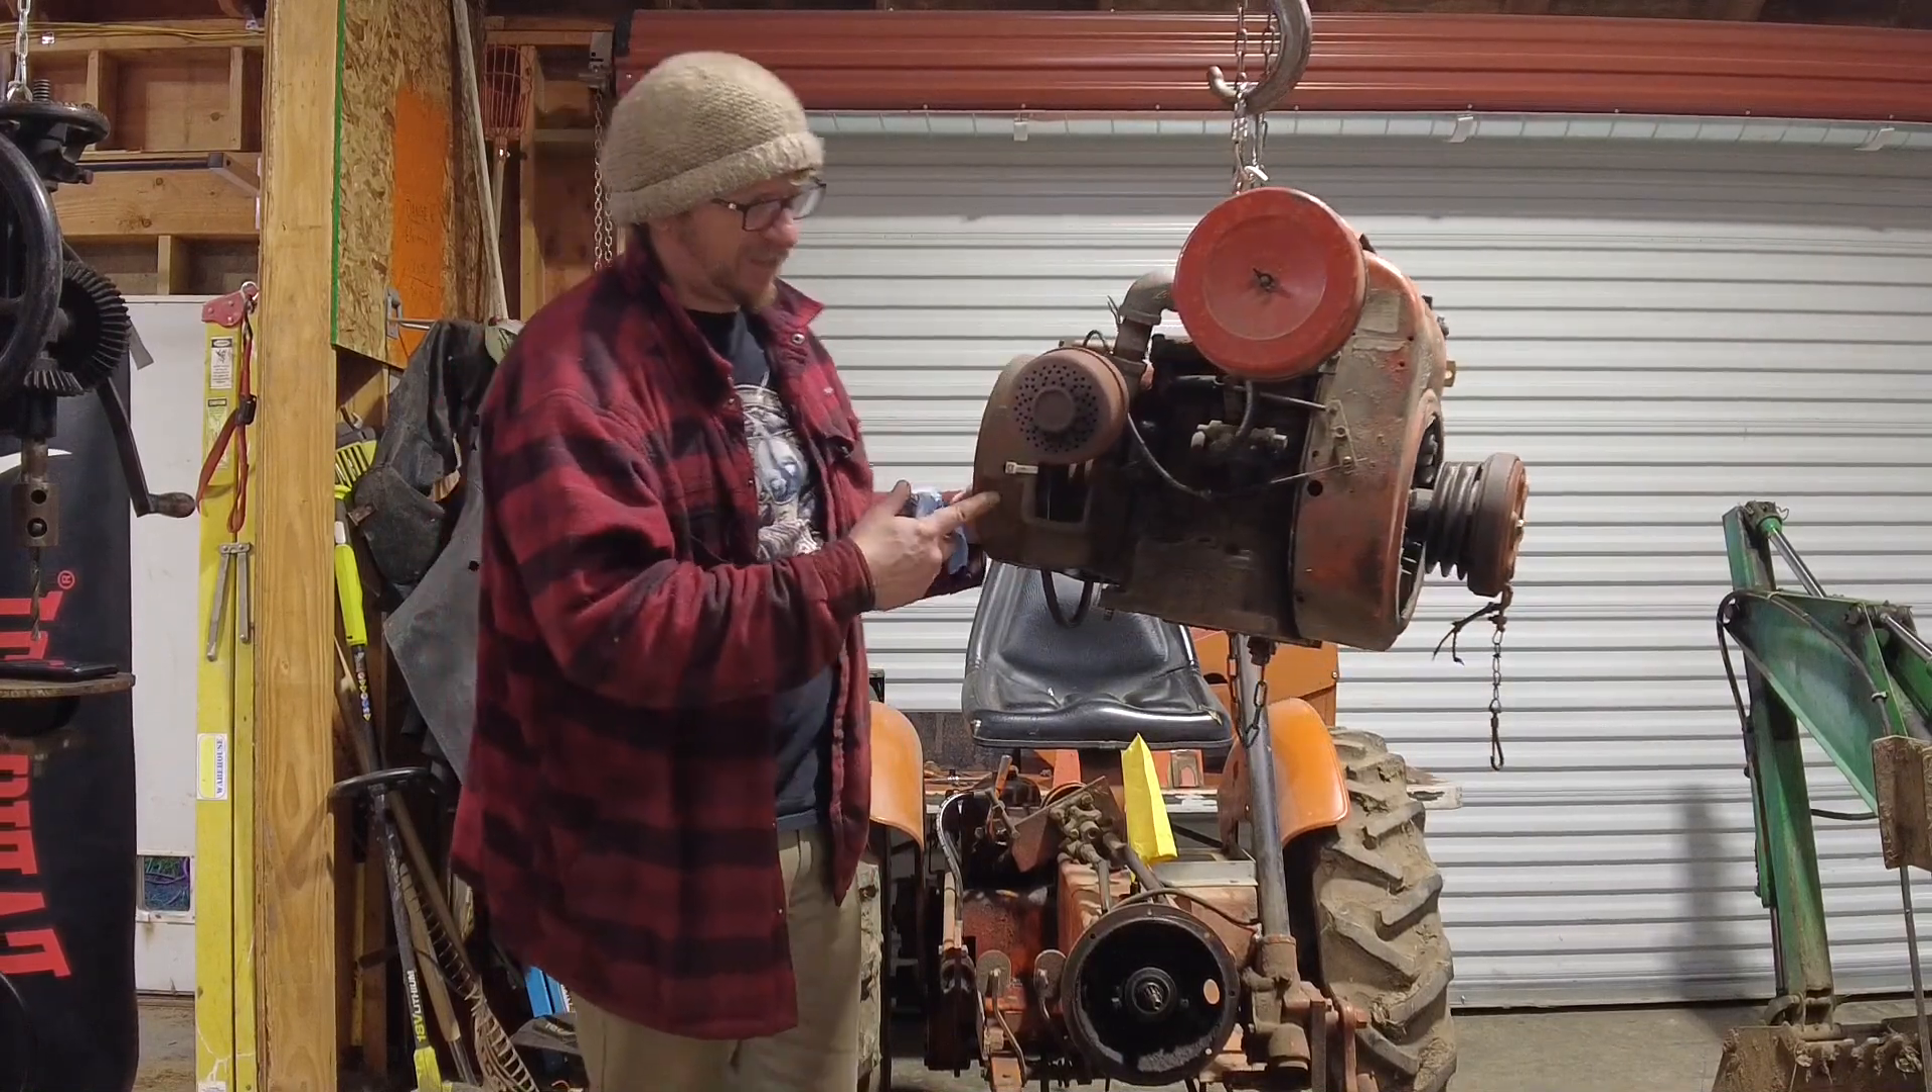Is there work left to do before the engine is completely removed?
No.